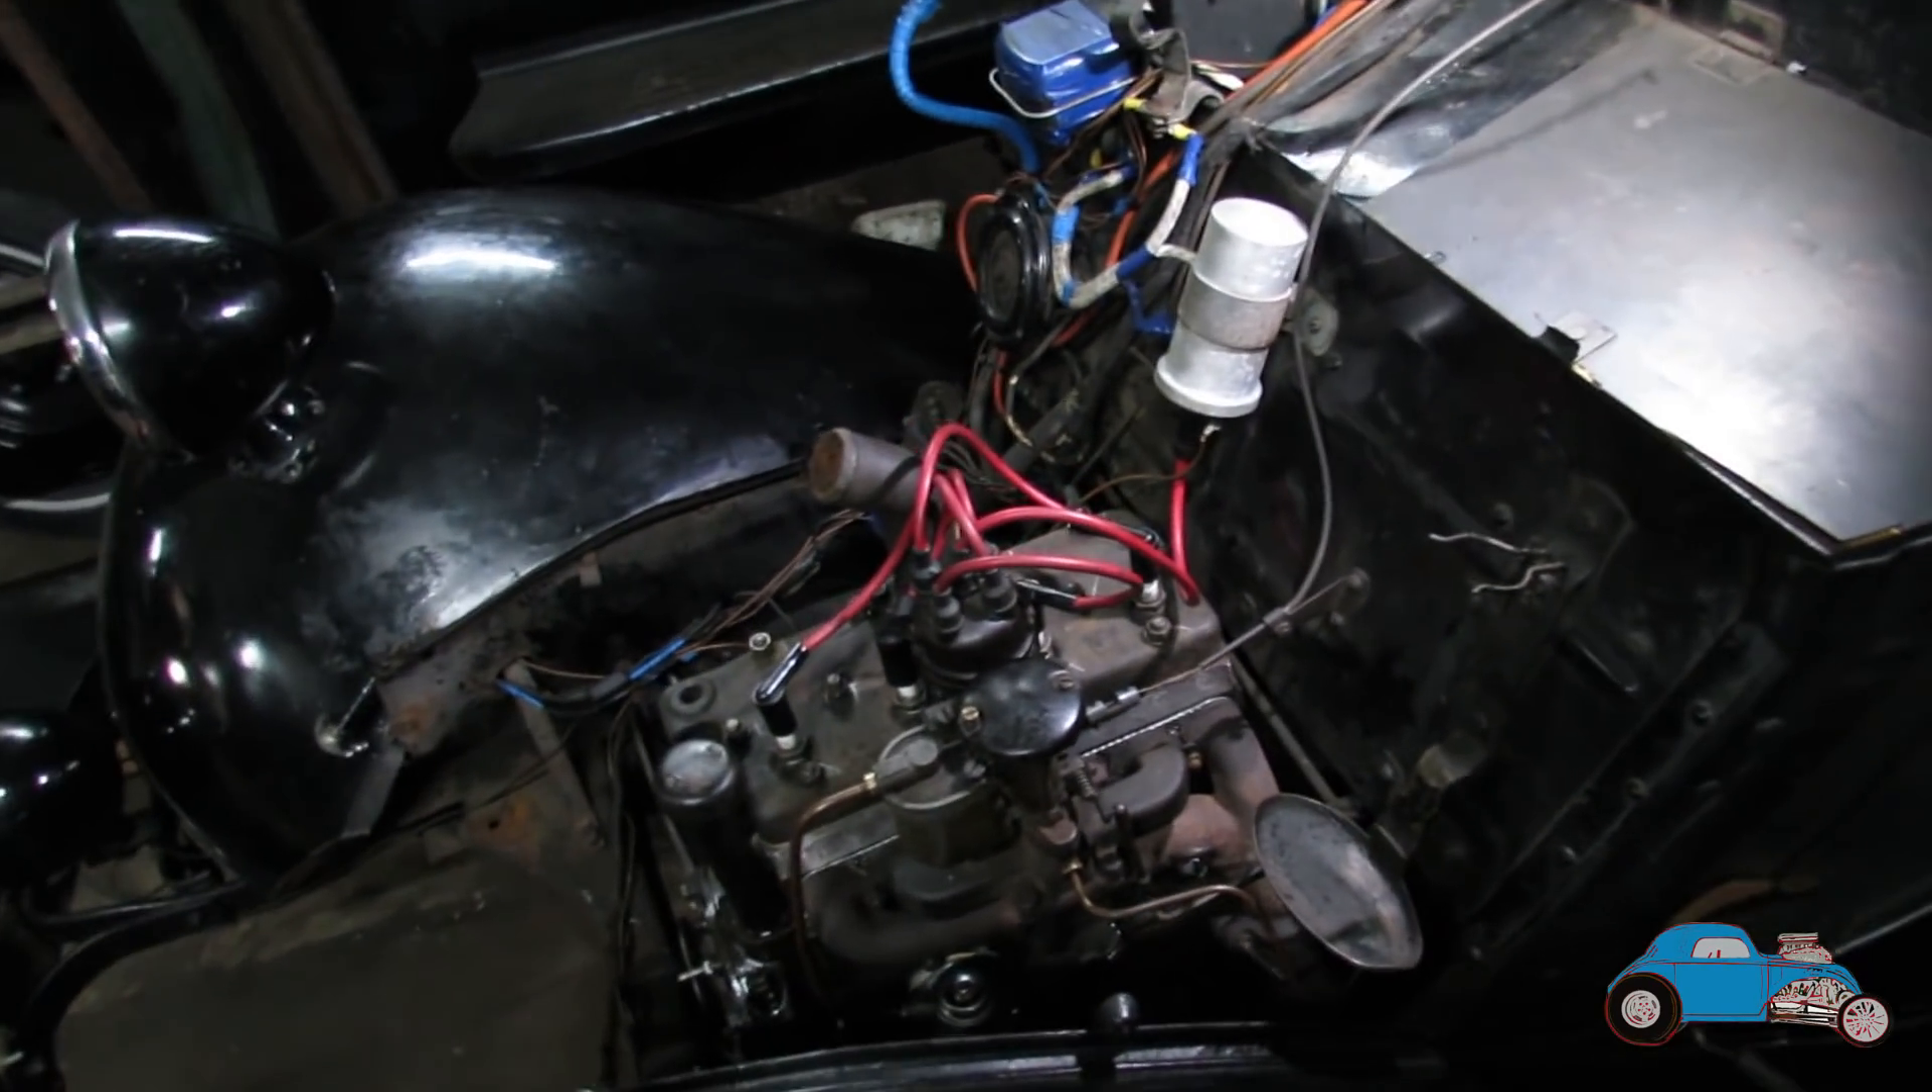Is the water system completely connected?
No.